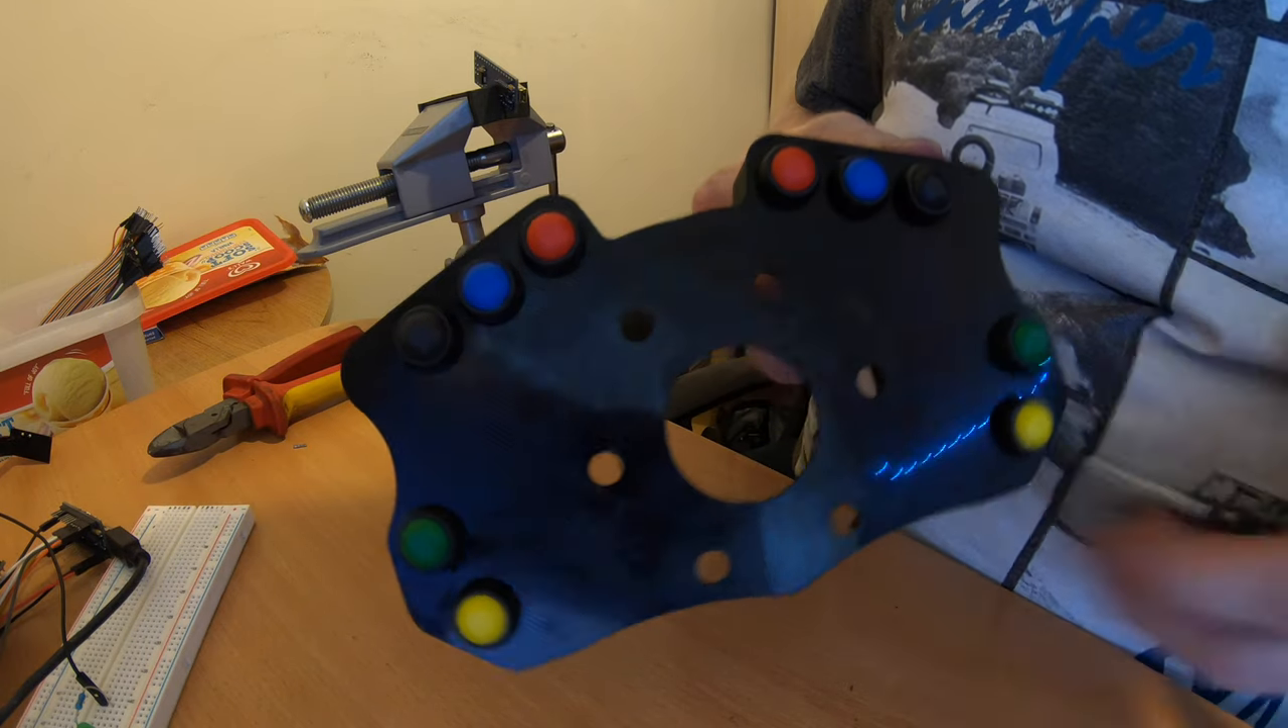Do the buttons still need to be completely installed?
No.